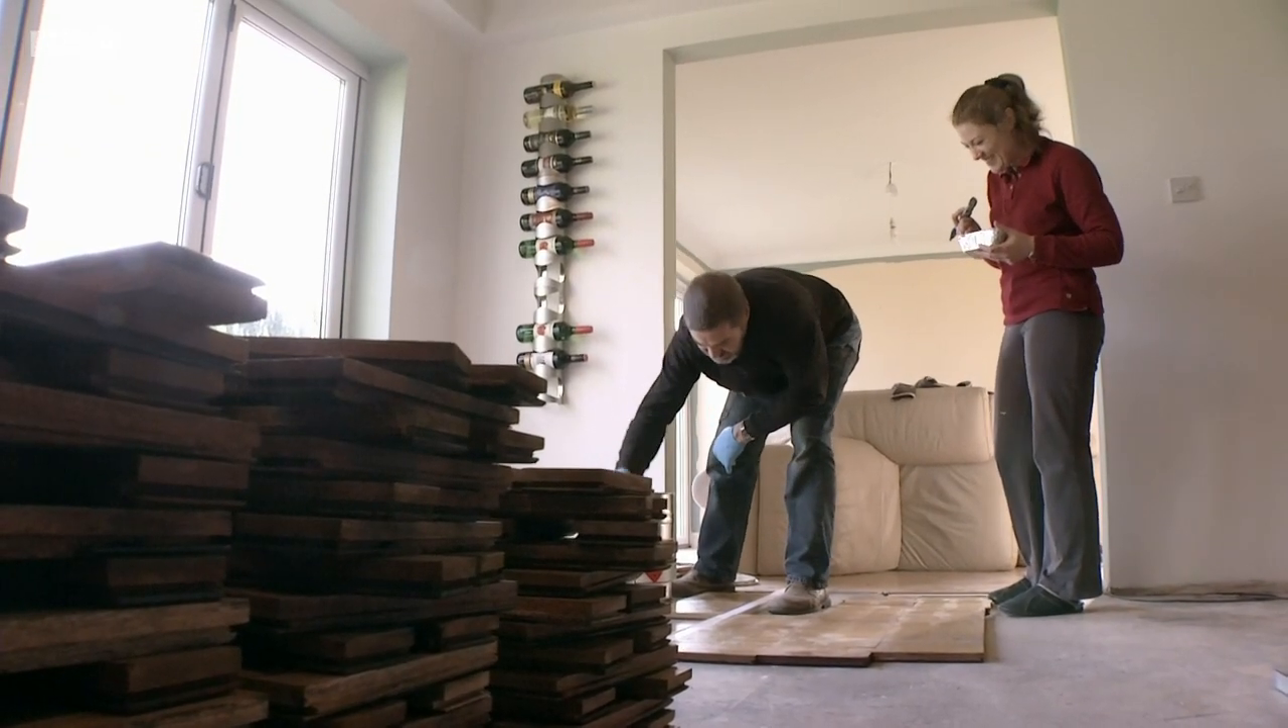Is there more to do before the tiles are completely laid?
Yes.